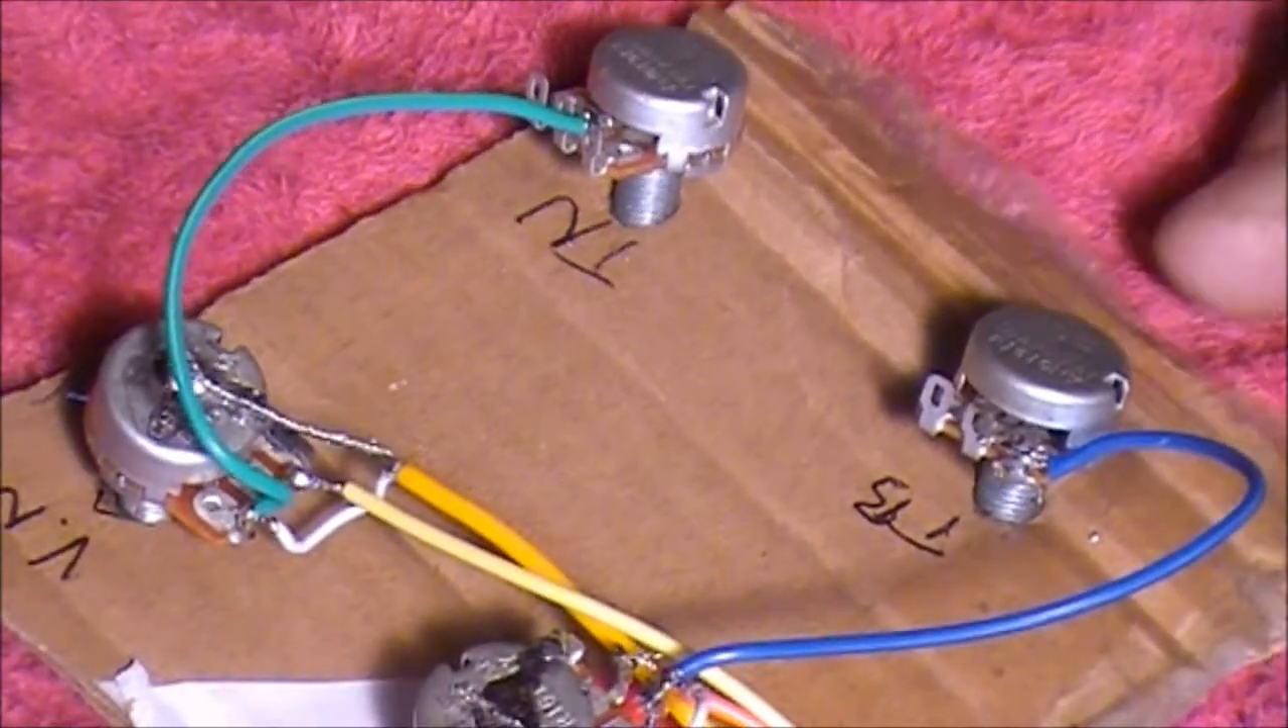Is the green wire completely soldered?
Yes.